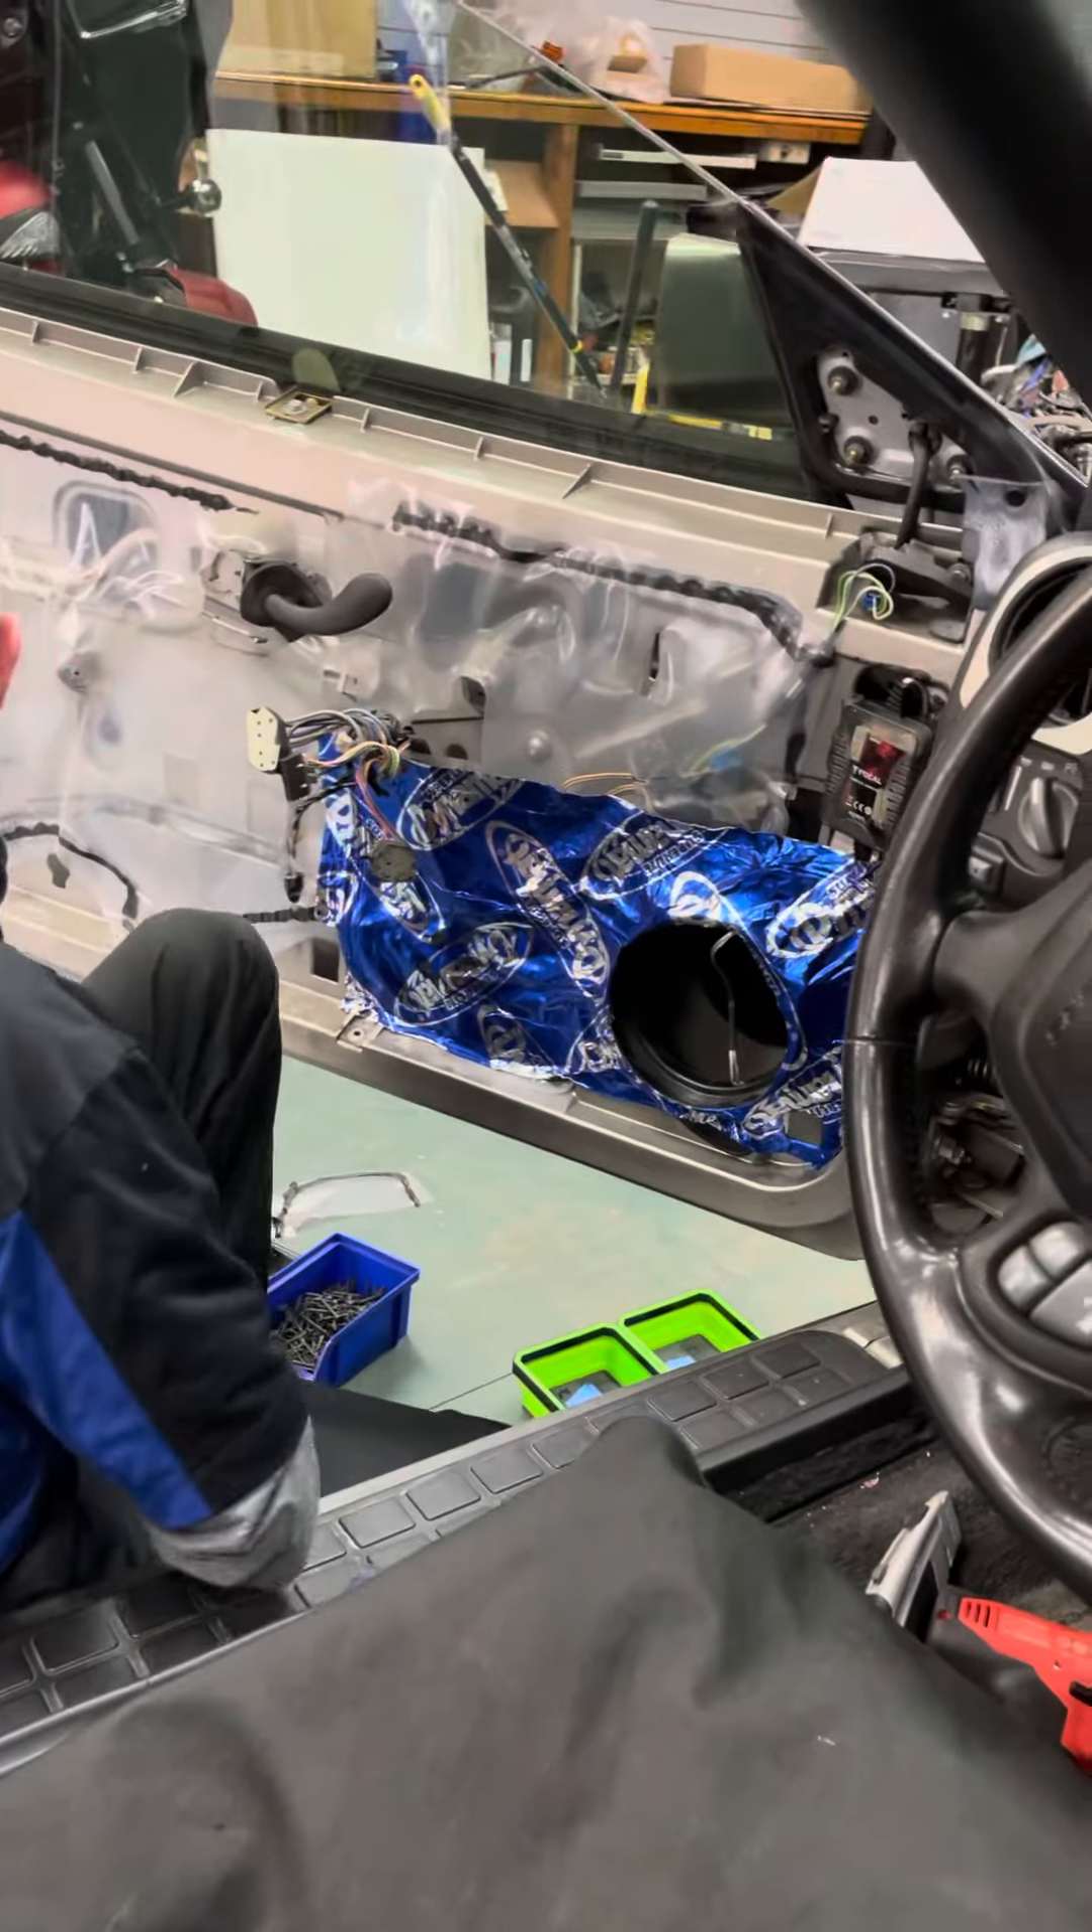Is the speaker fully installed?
No.